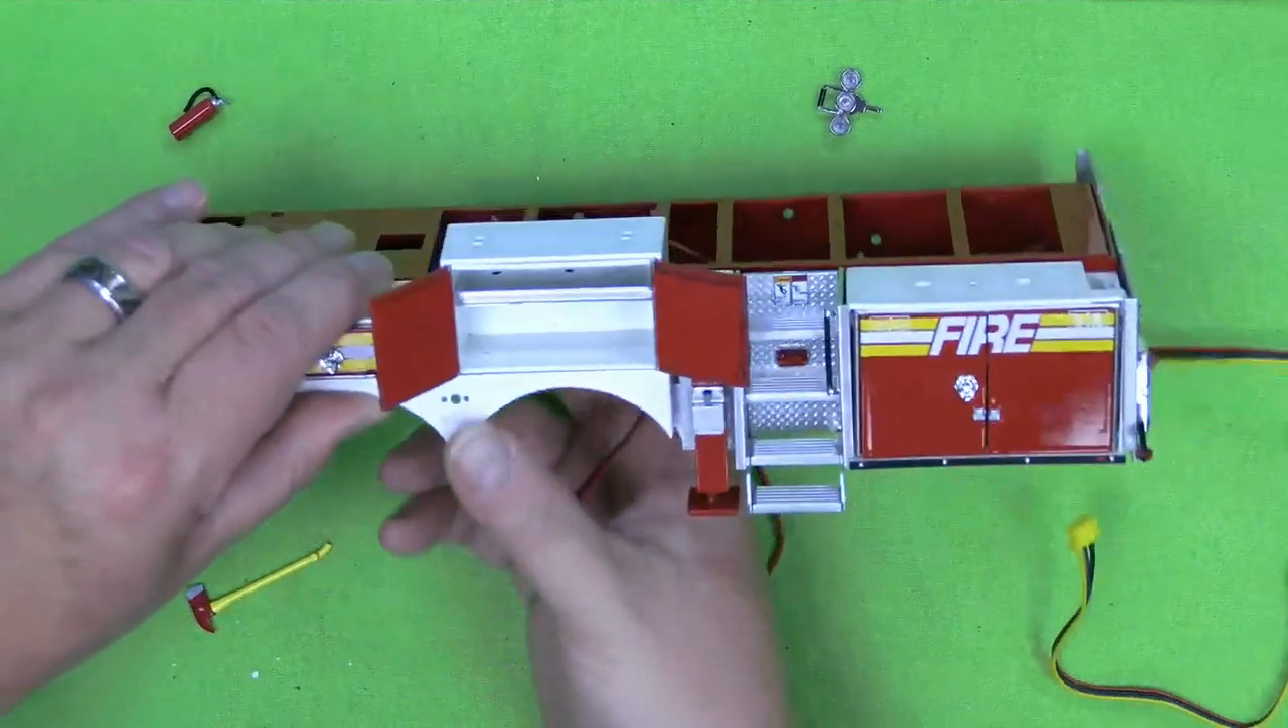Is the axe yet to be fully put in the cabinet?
Yes.